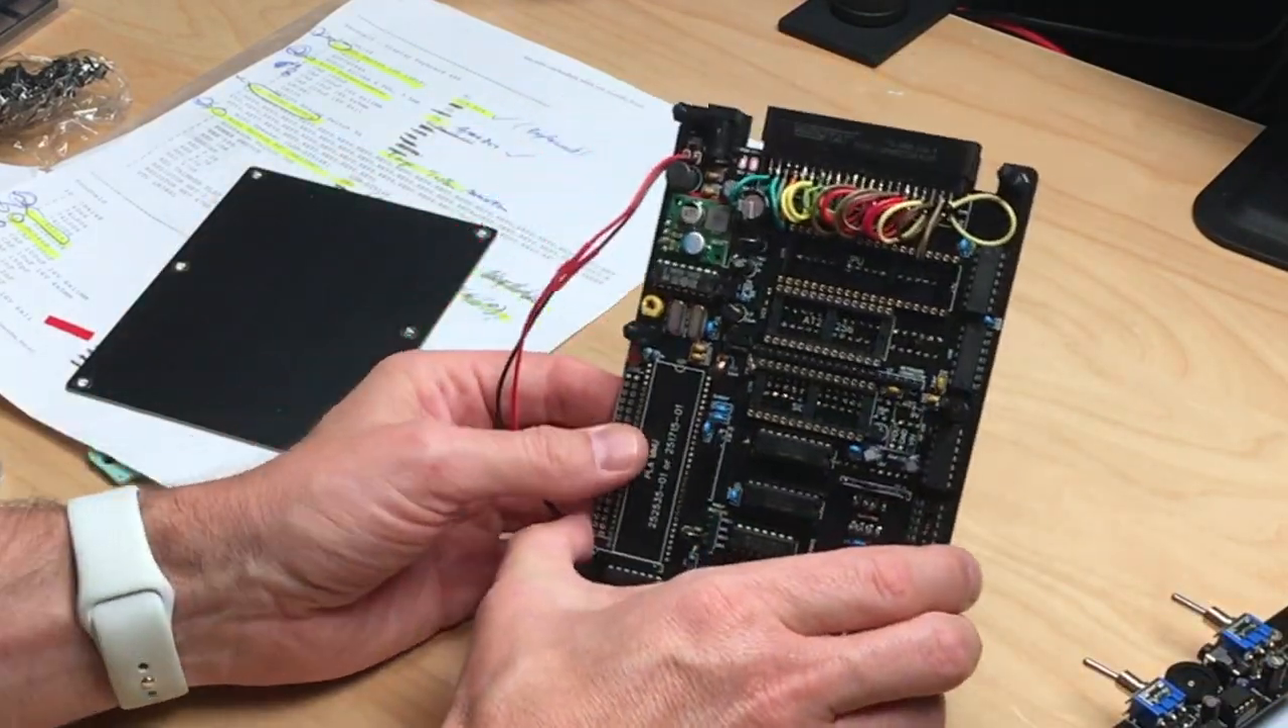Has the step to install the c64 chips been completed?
No.